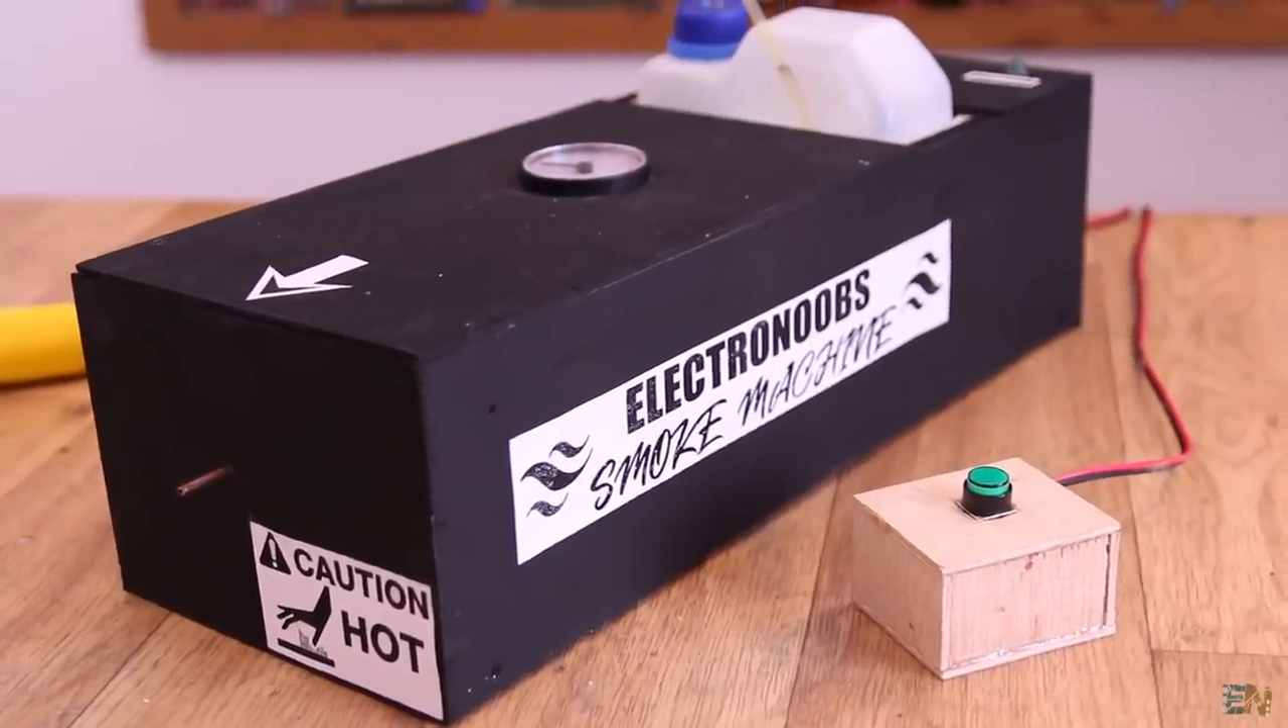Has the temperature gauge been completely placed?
Yes.